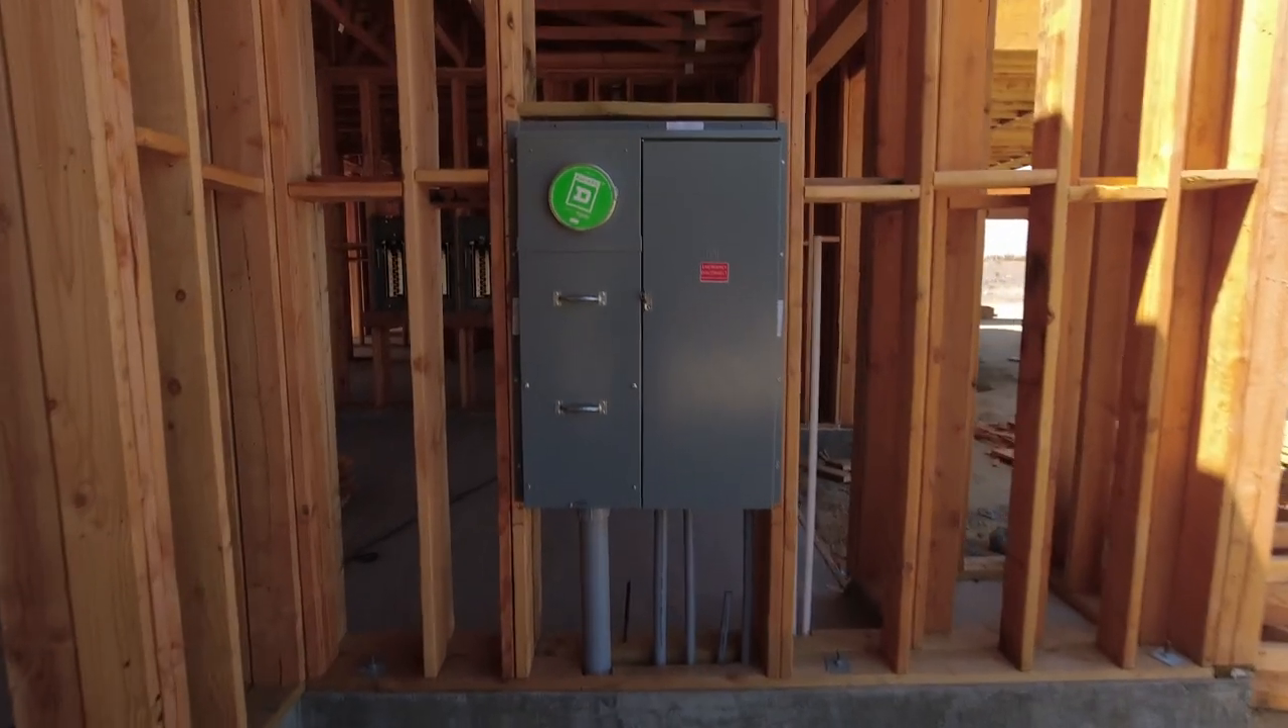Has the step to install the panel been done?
Yes.